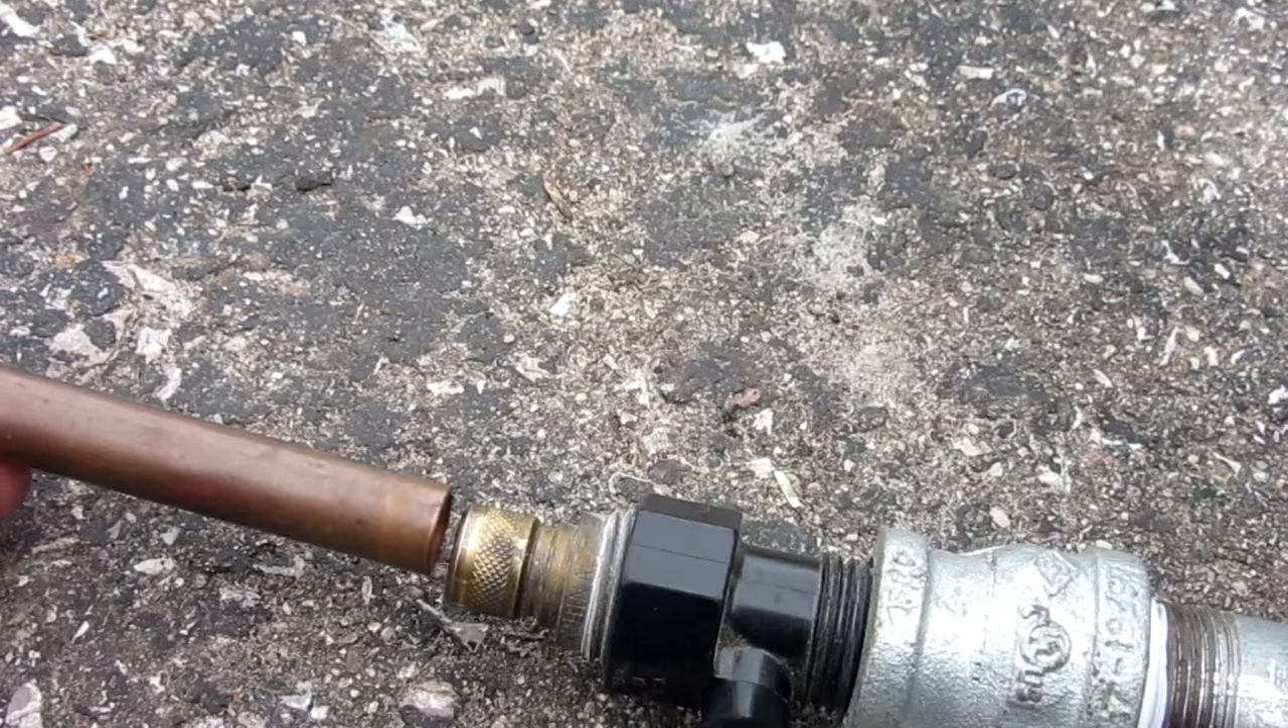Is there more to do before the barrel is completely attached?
Yes.